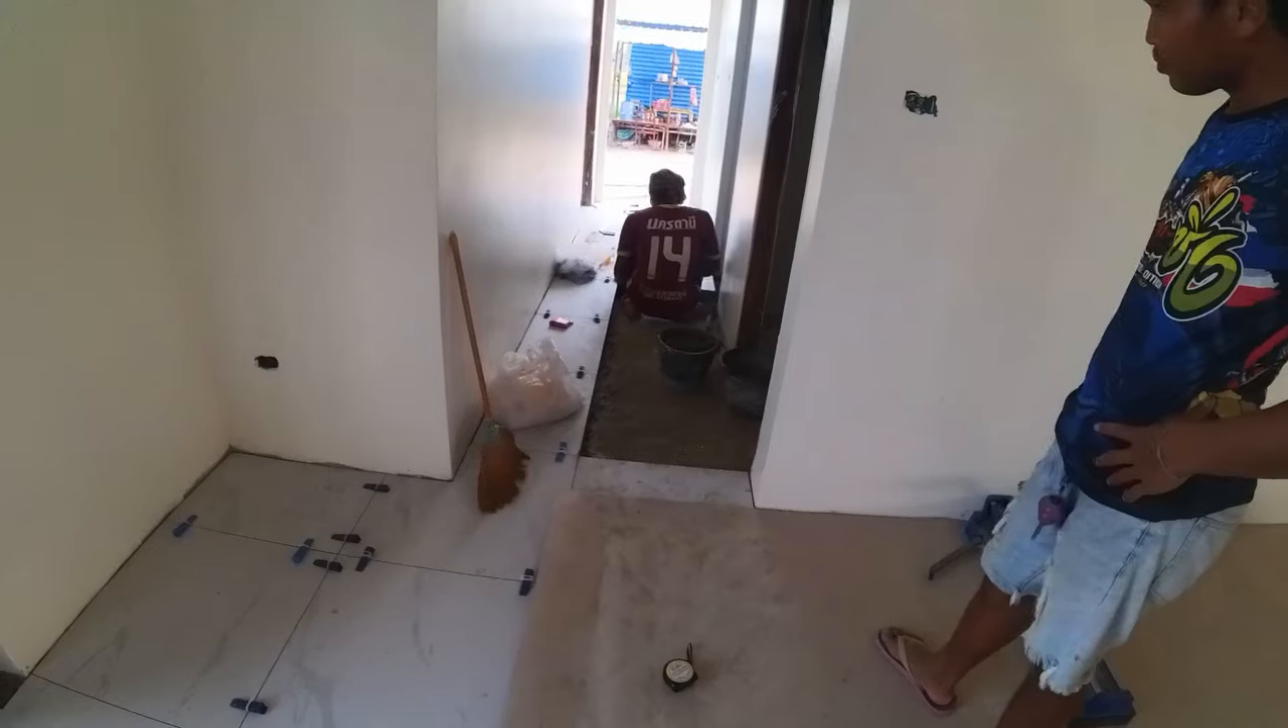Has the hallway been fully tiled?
No.